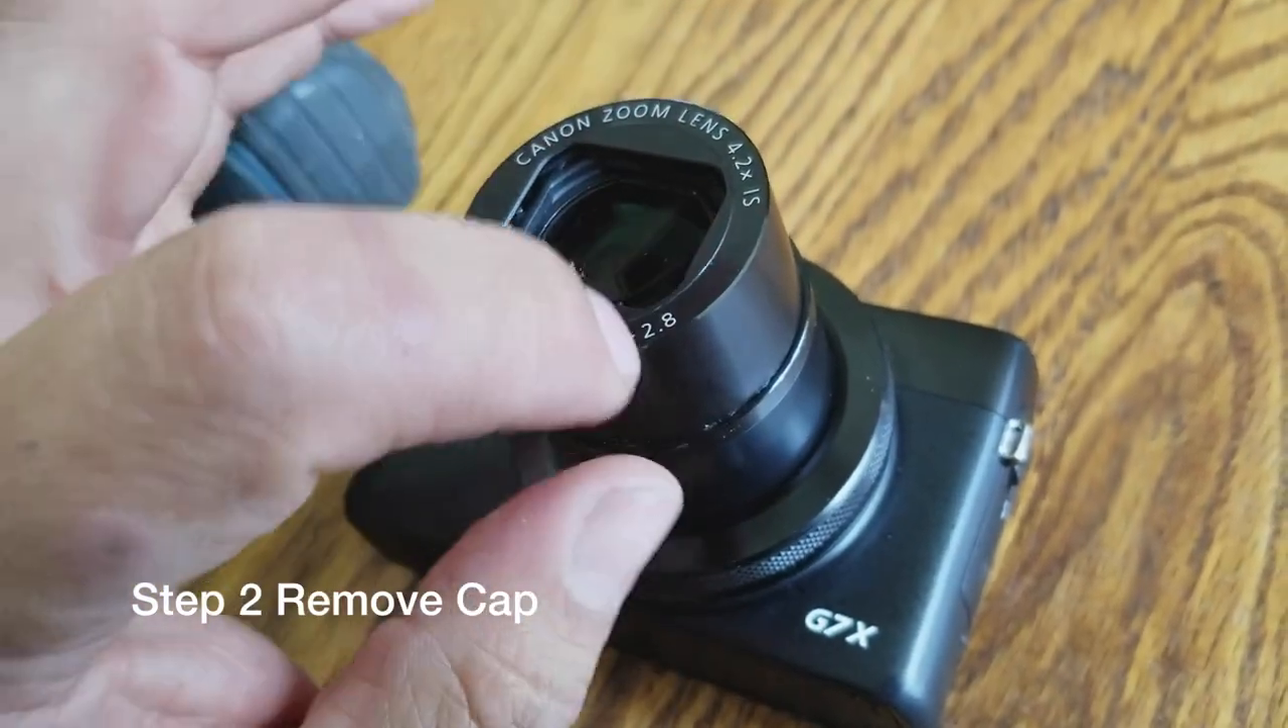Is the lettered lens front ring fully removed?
No.